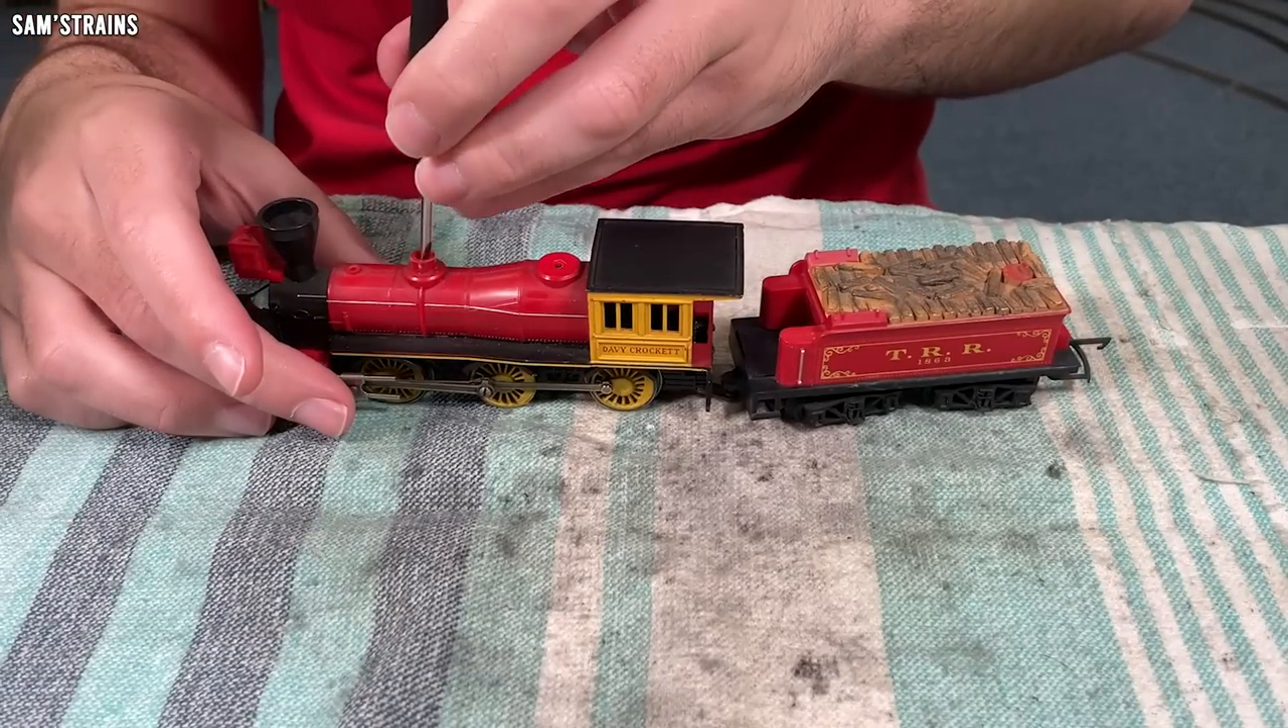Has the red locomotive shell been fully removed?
No.